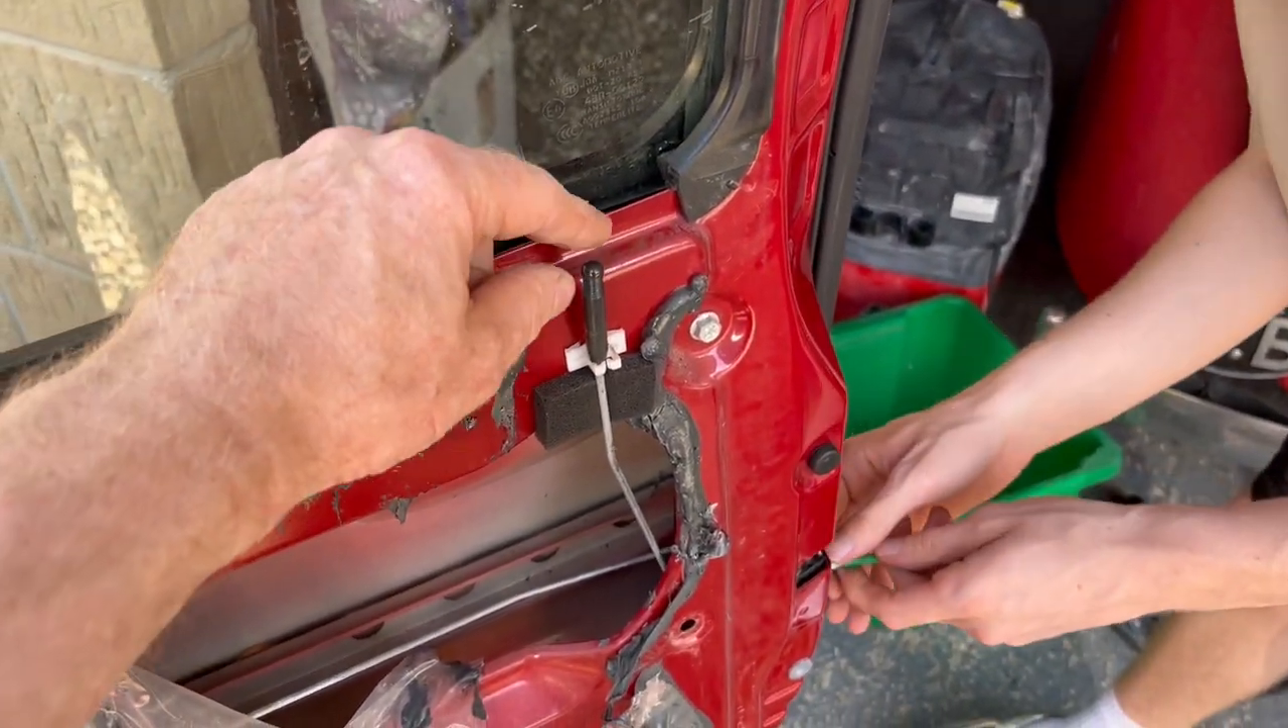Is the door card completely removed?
Yes.